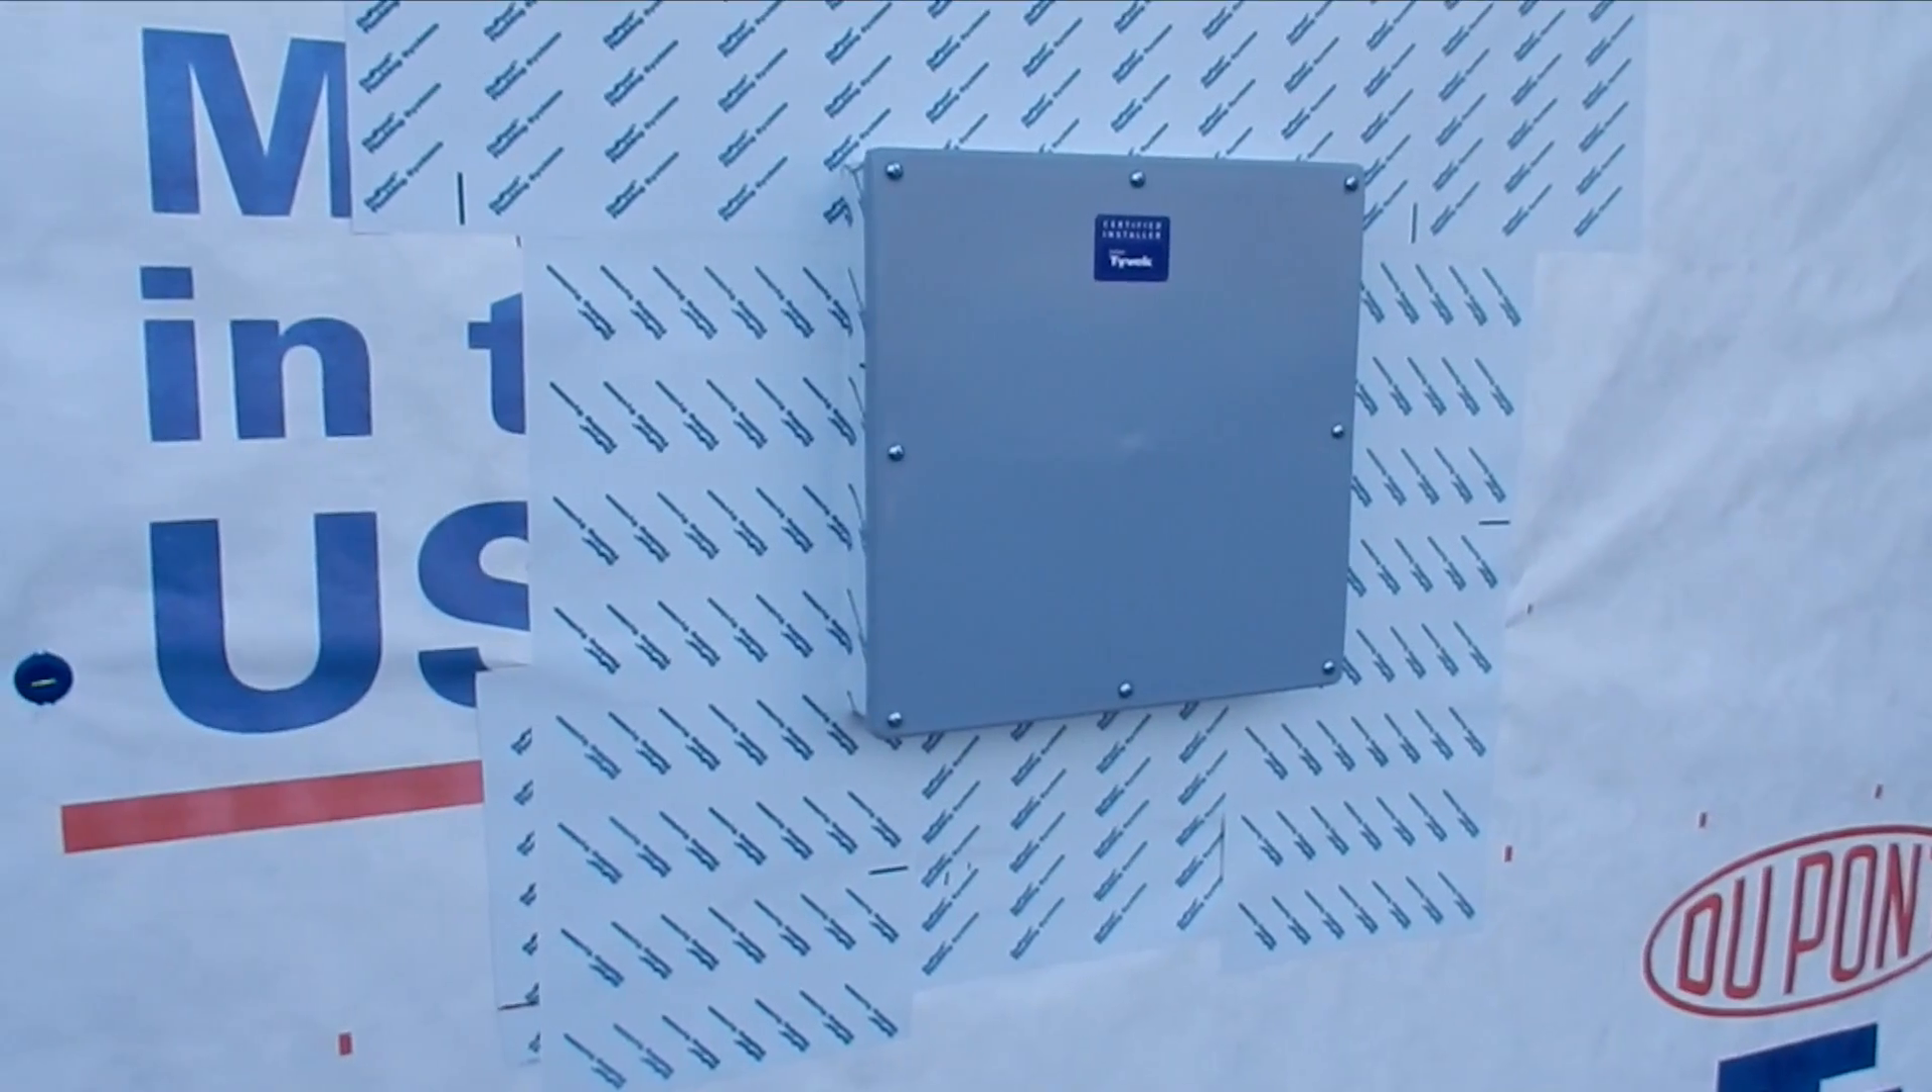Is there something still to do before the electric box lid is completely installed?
No.